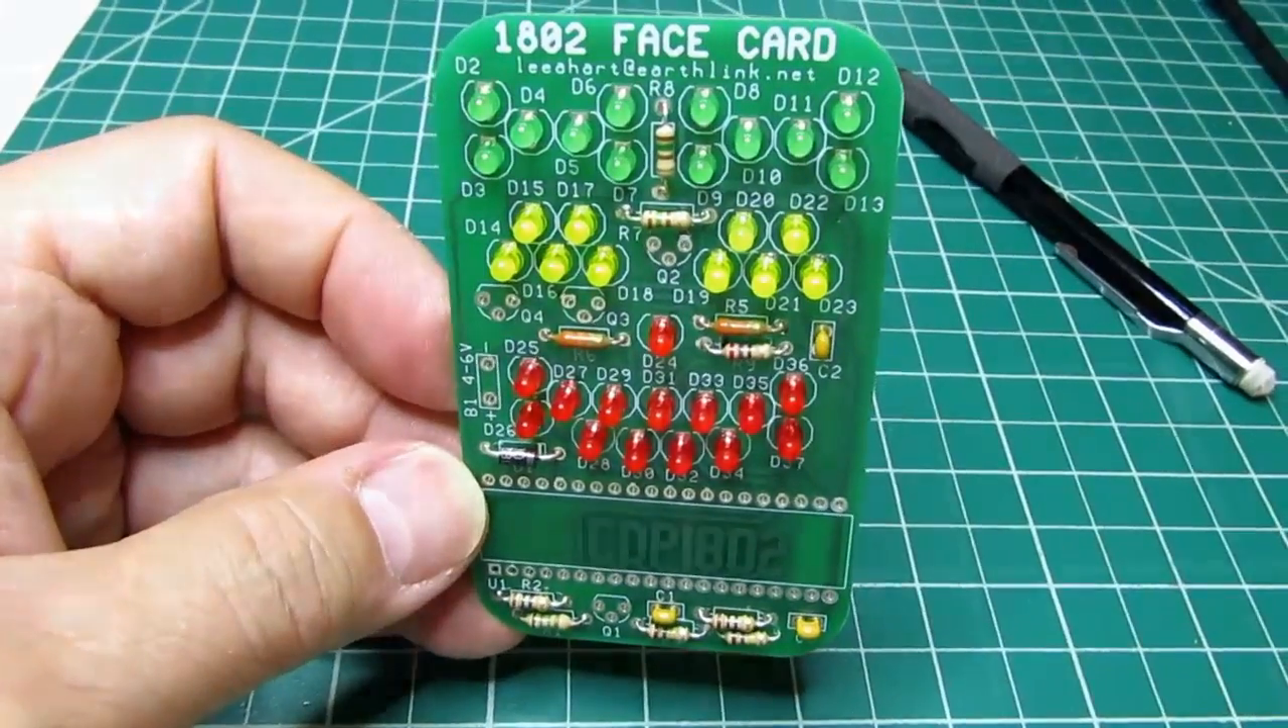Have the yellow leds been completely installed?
Yes.